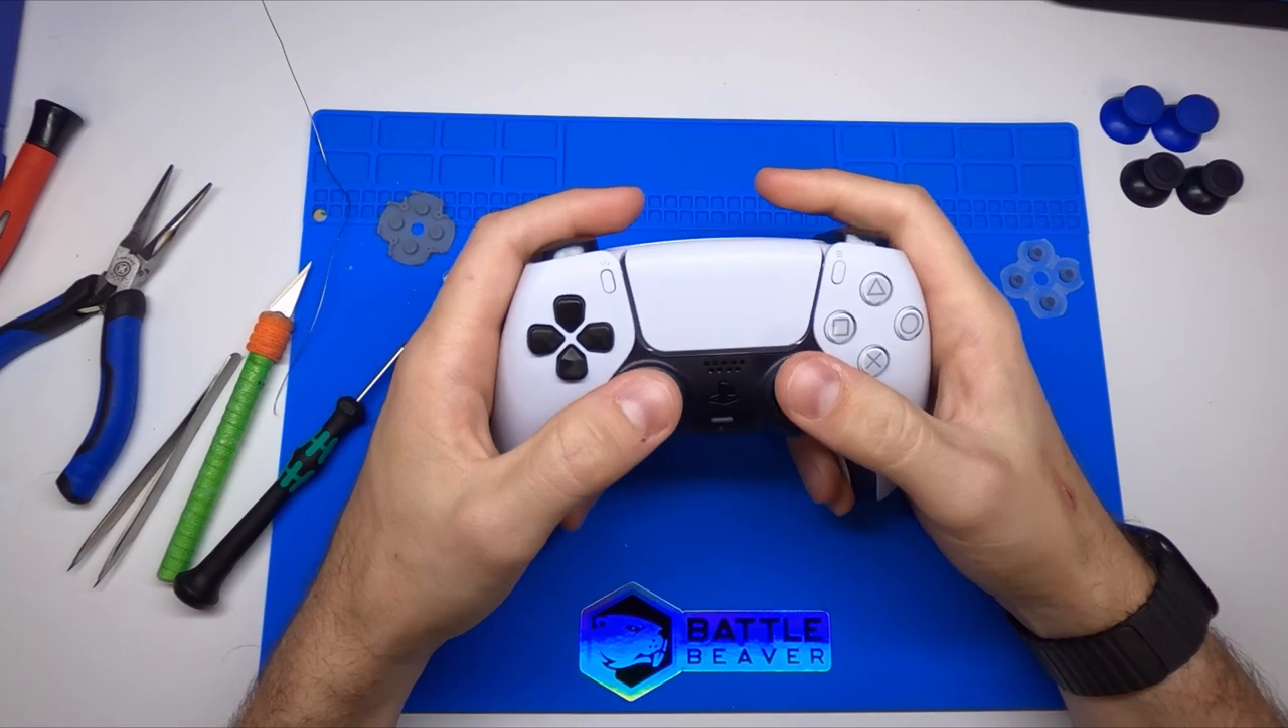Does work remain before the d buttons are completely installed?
No.